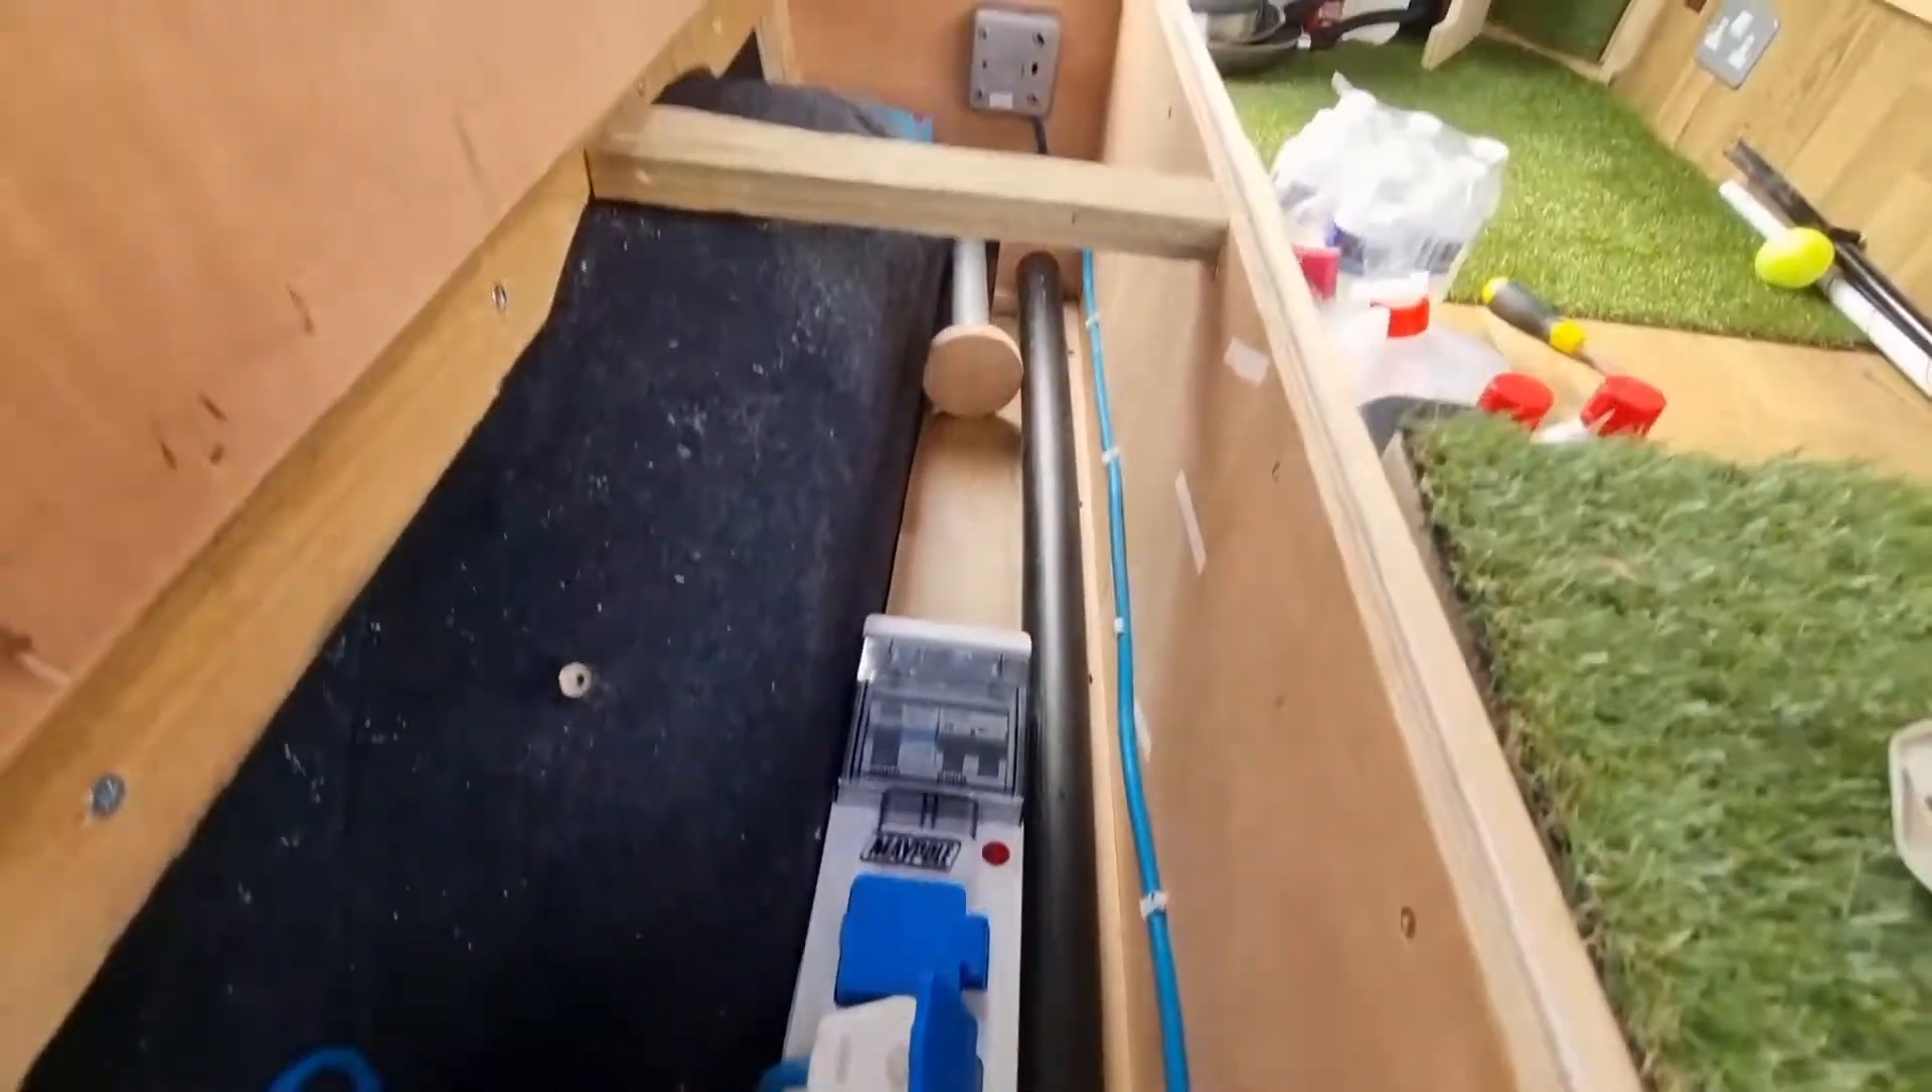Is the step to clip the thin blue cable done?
Yes.